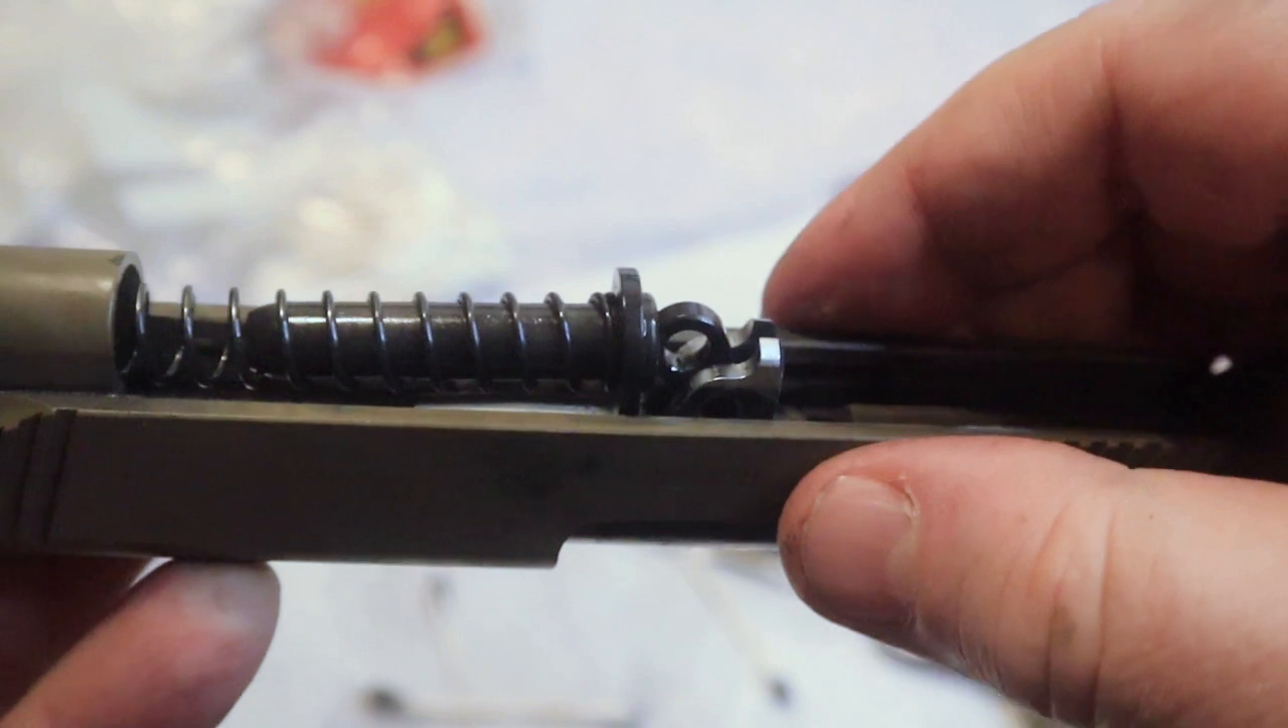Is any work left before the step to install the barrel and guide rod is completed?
No.